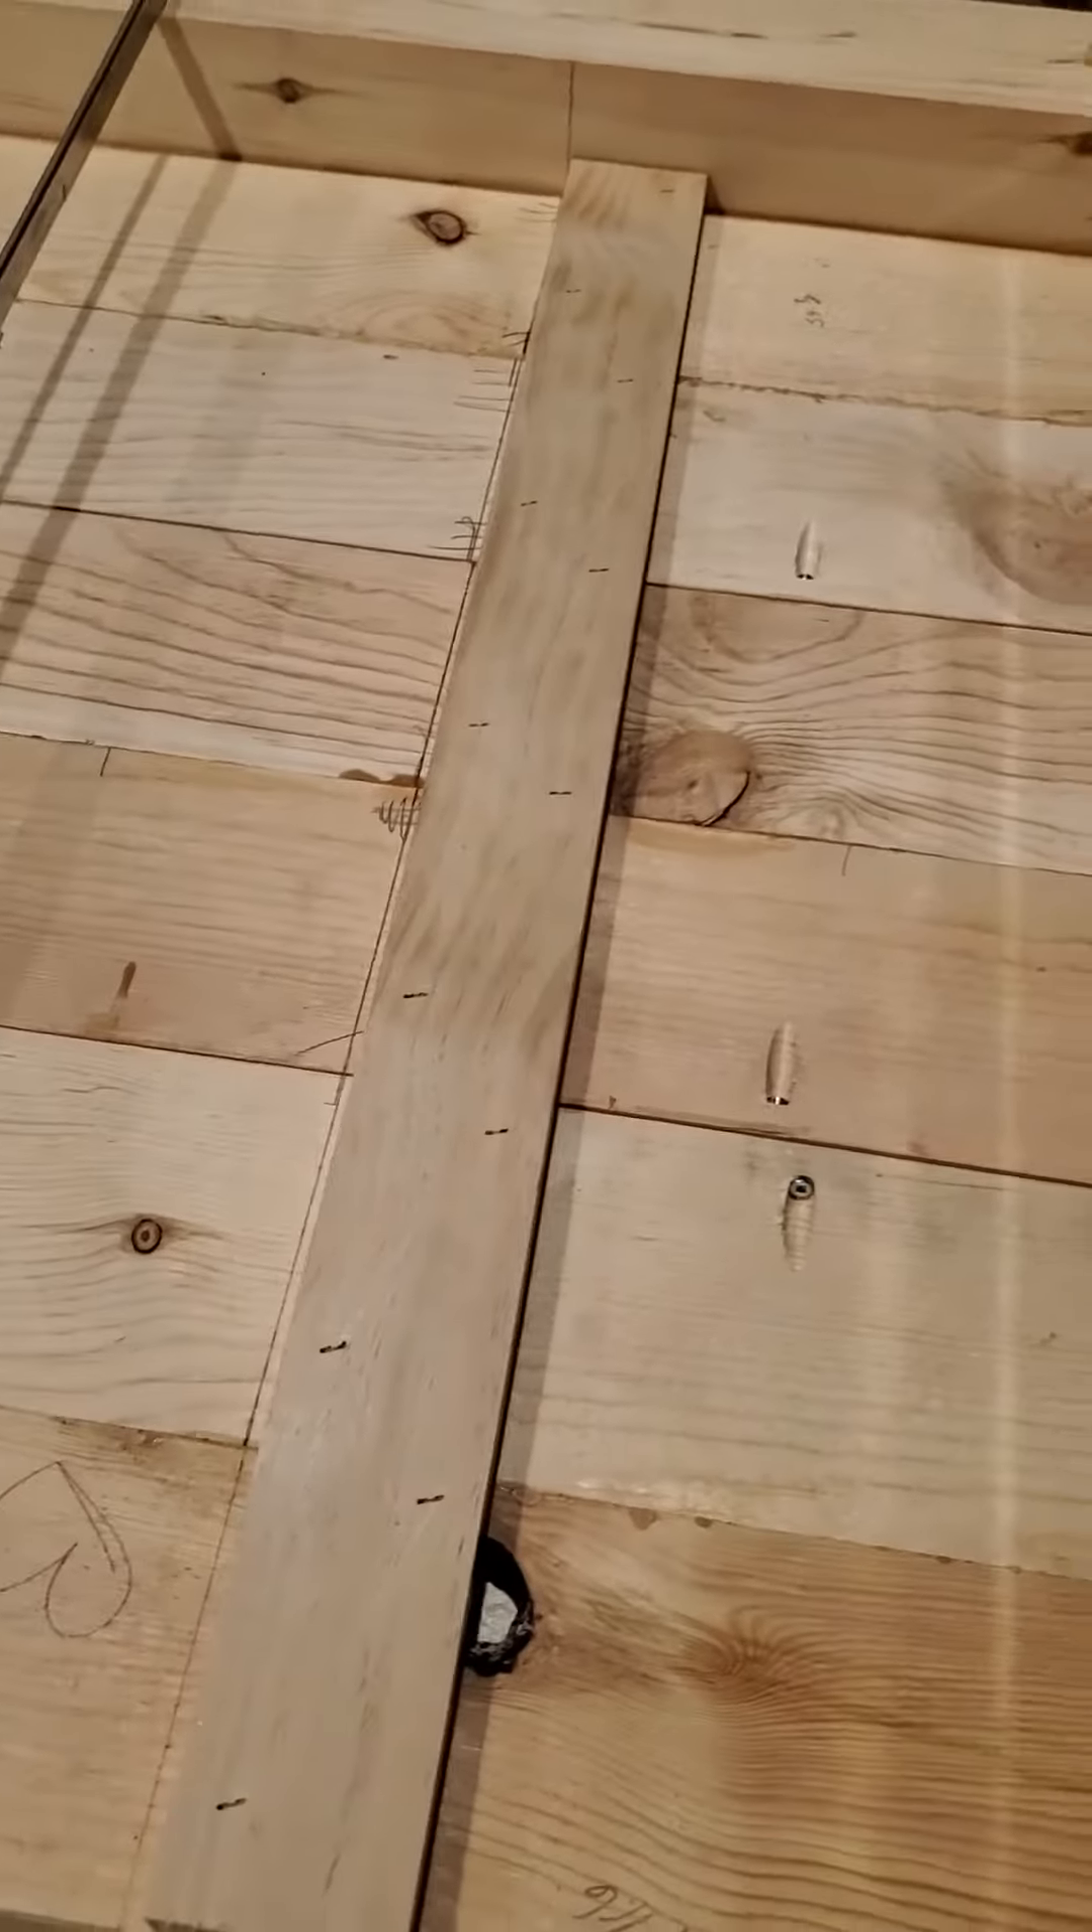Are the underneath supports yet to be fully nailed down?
No.